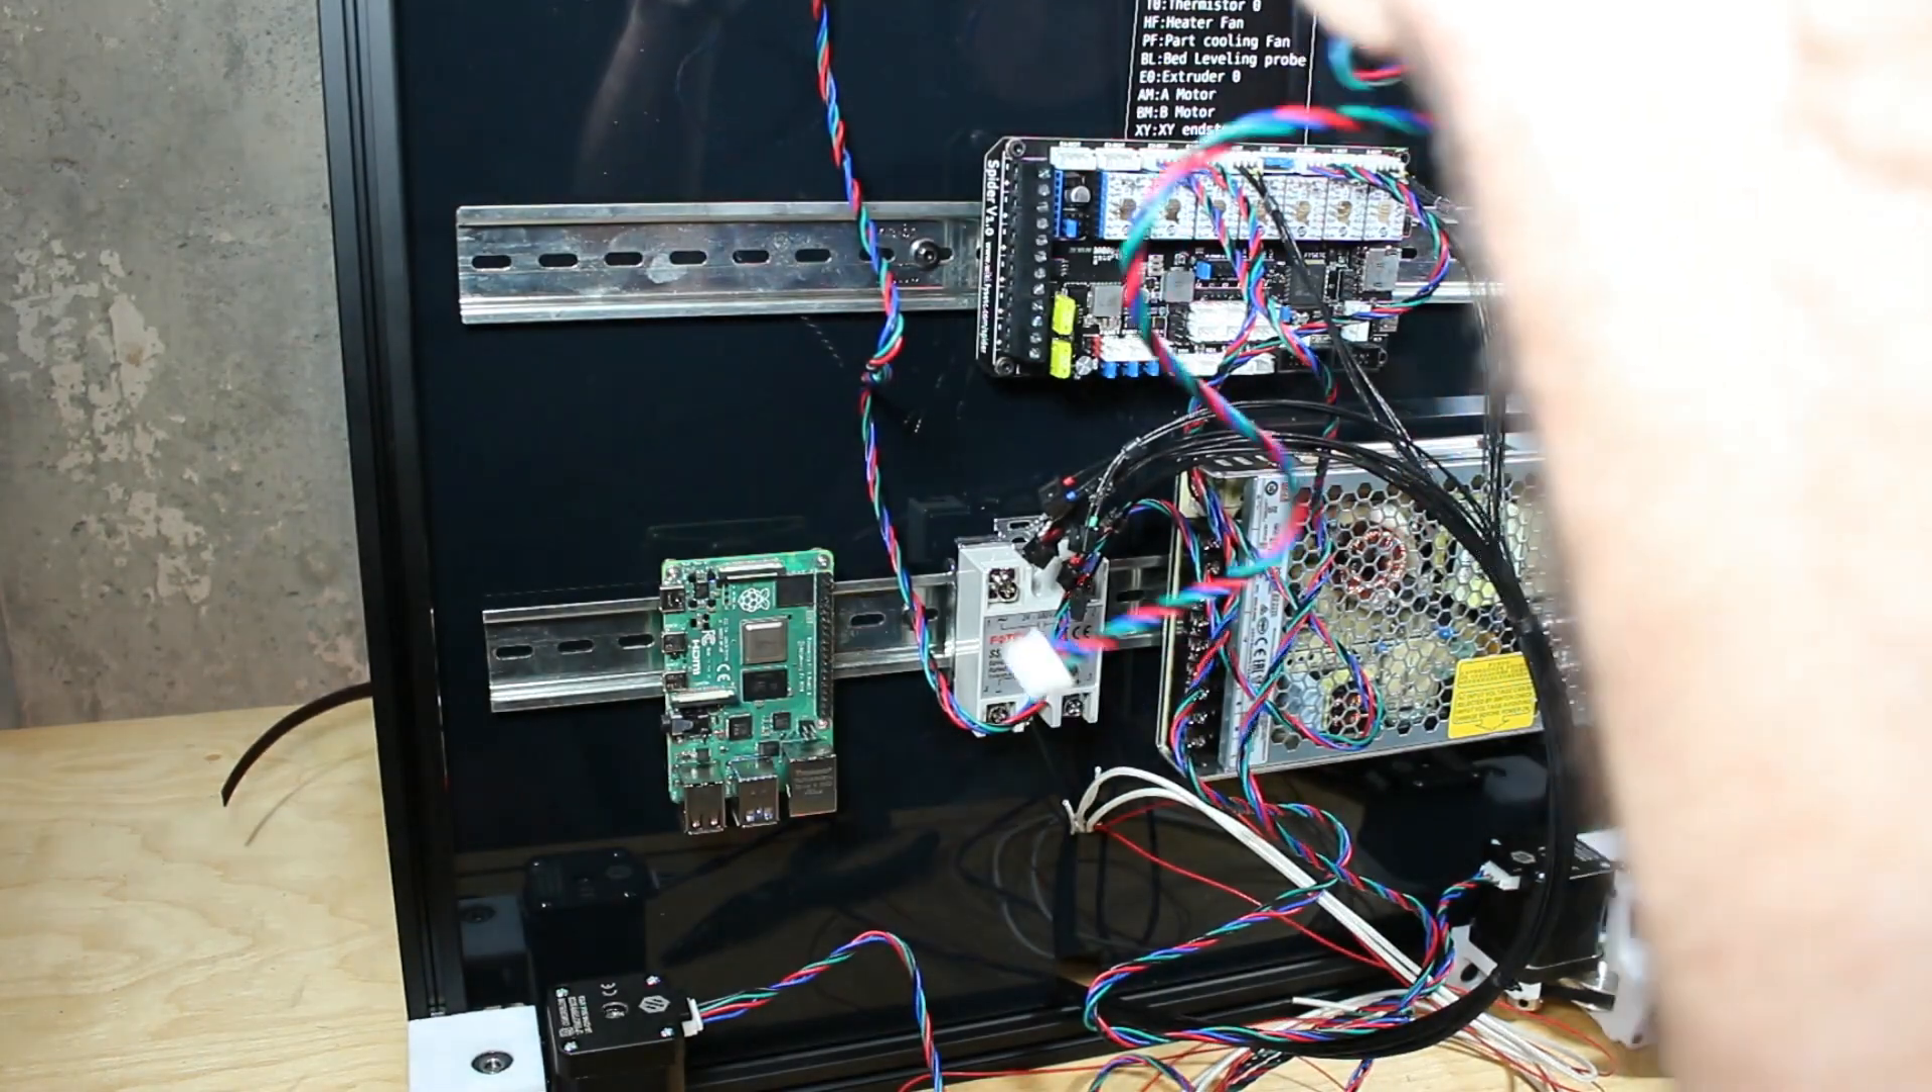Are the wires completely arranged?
No.